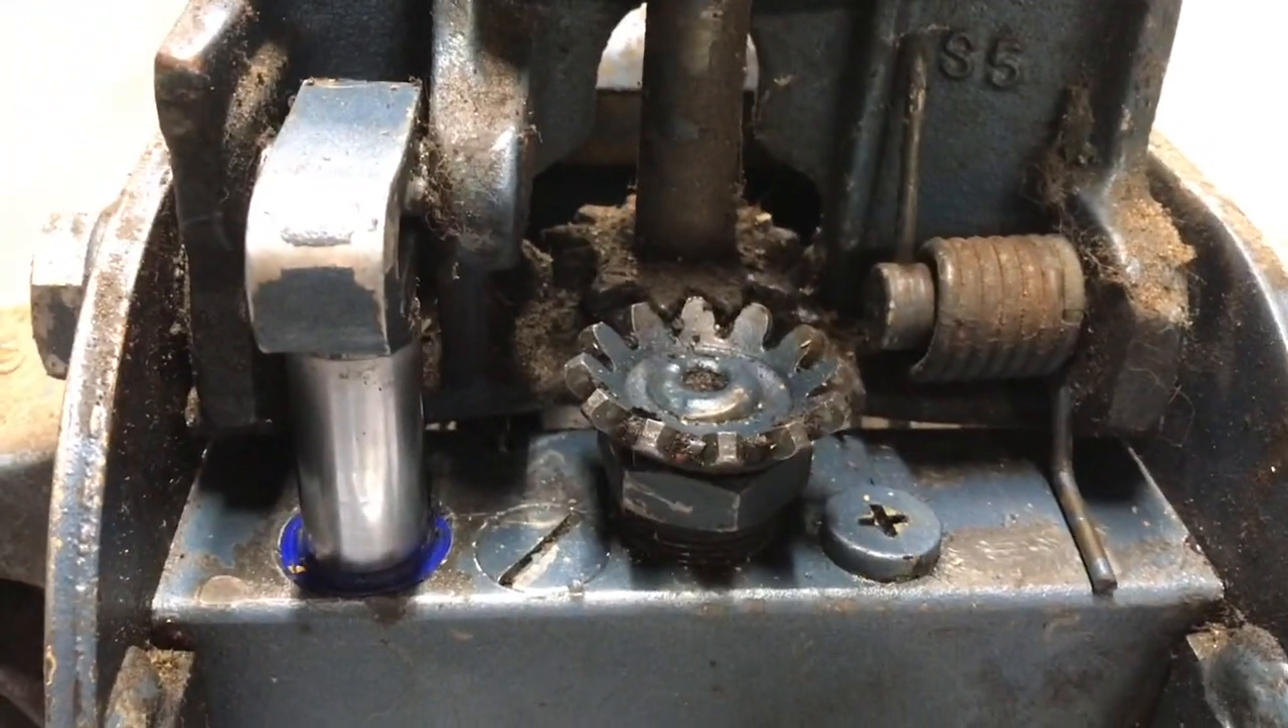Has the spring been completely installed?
Yes.